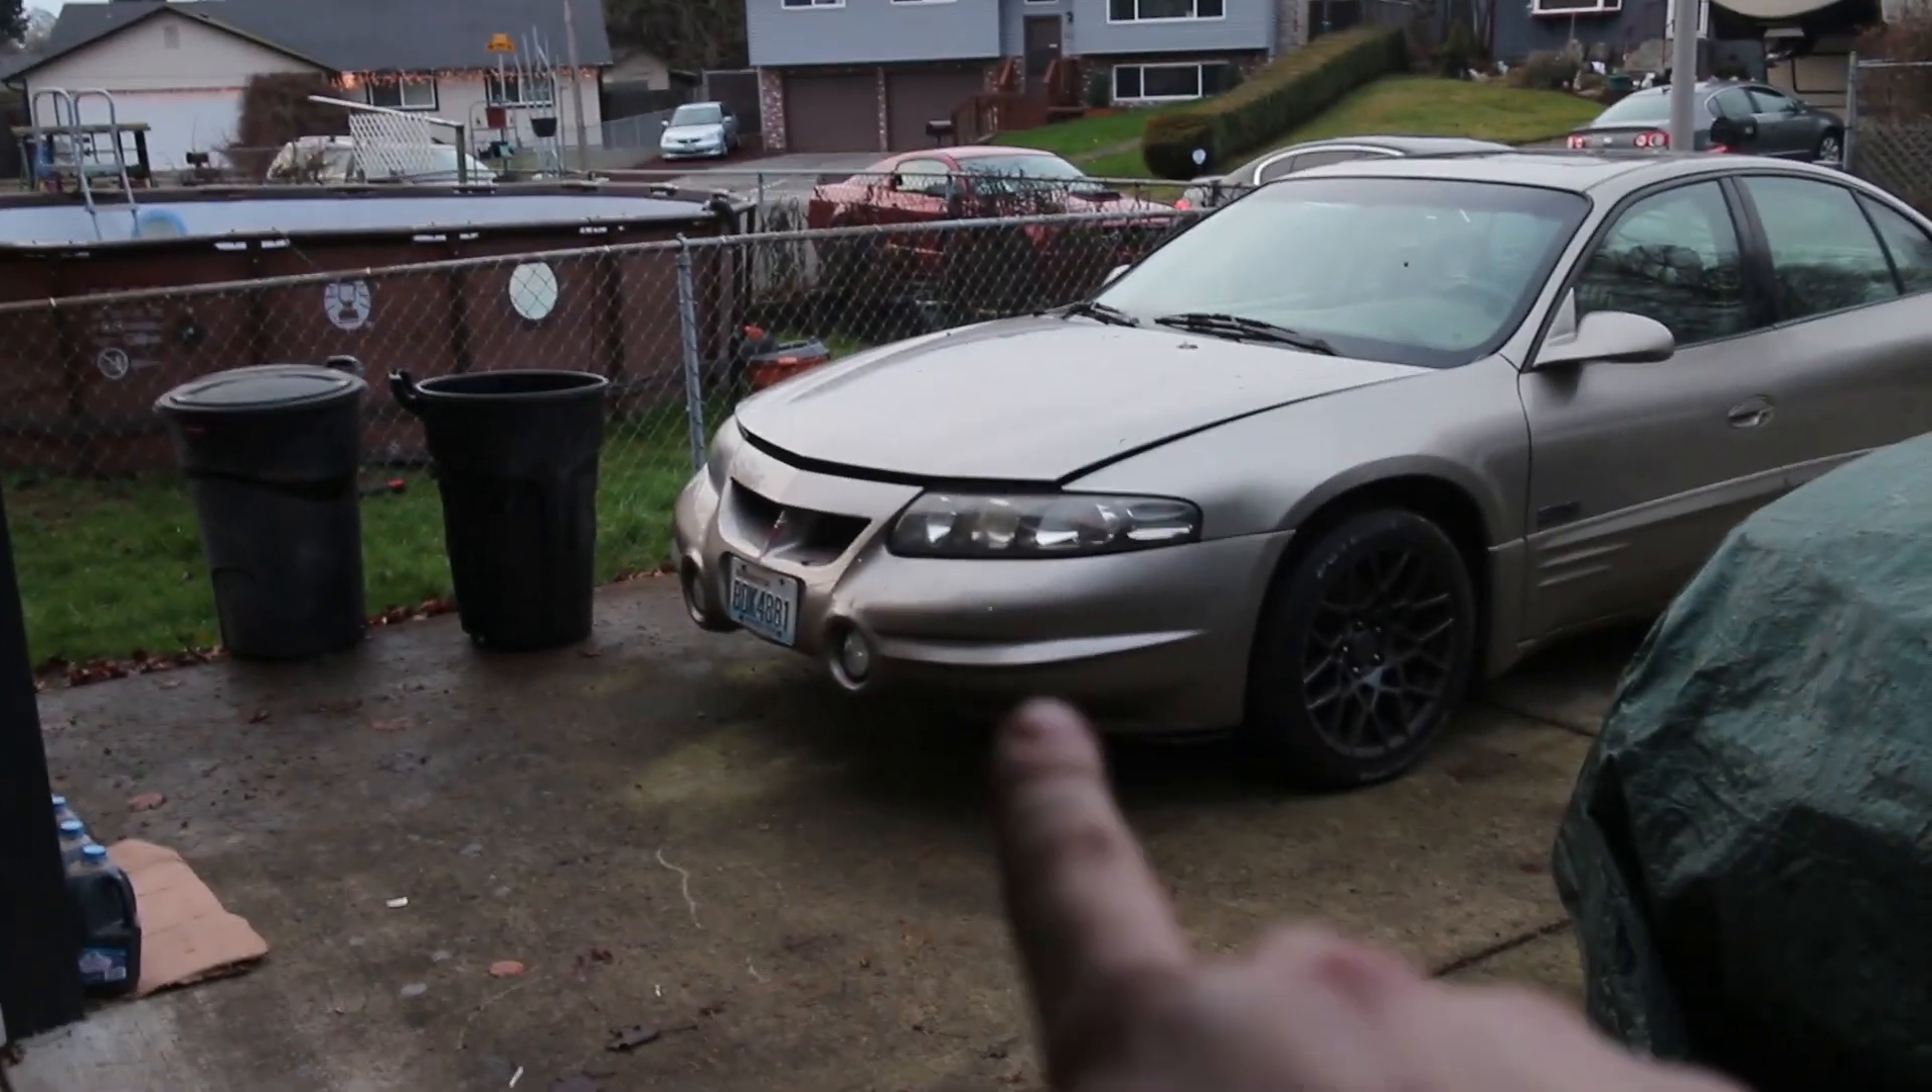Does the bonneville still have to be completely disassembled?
Yes.